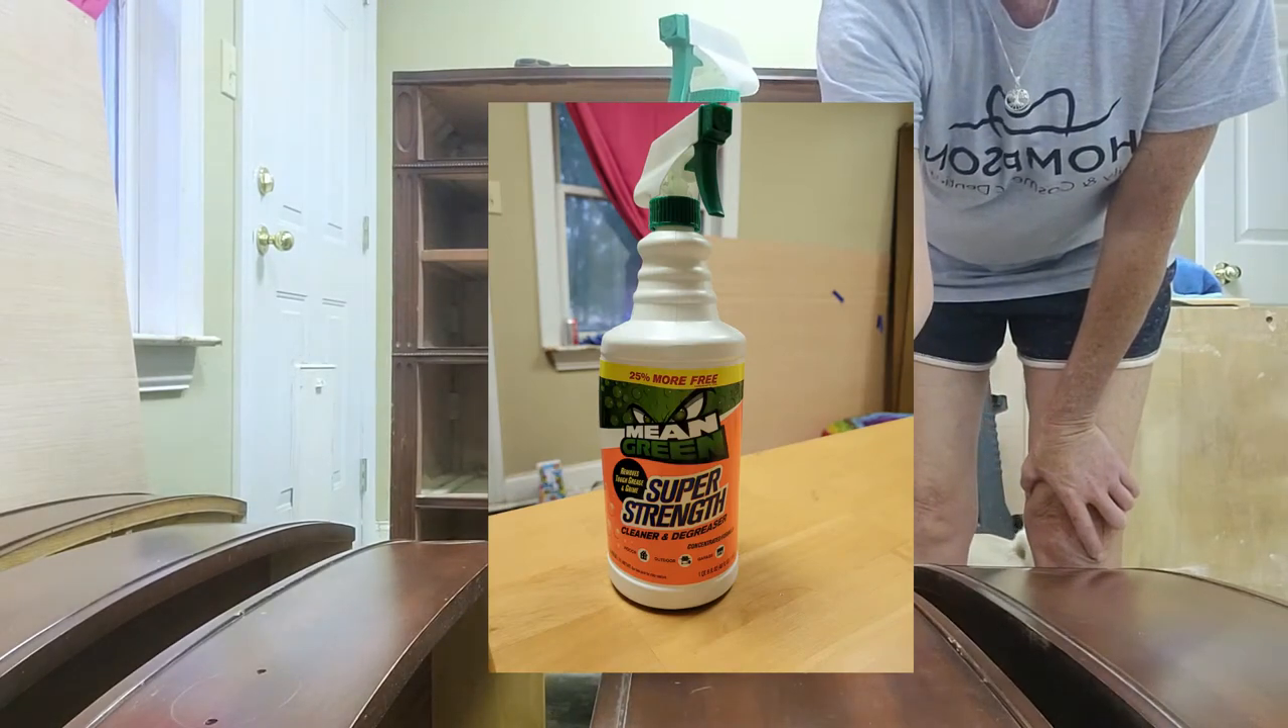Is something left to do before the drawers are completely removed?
No.